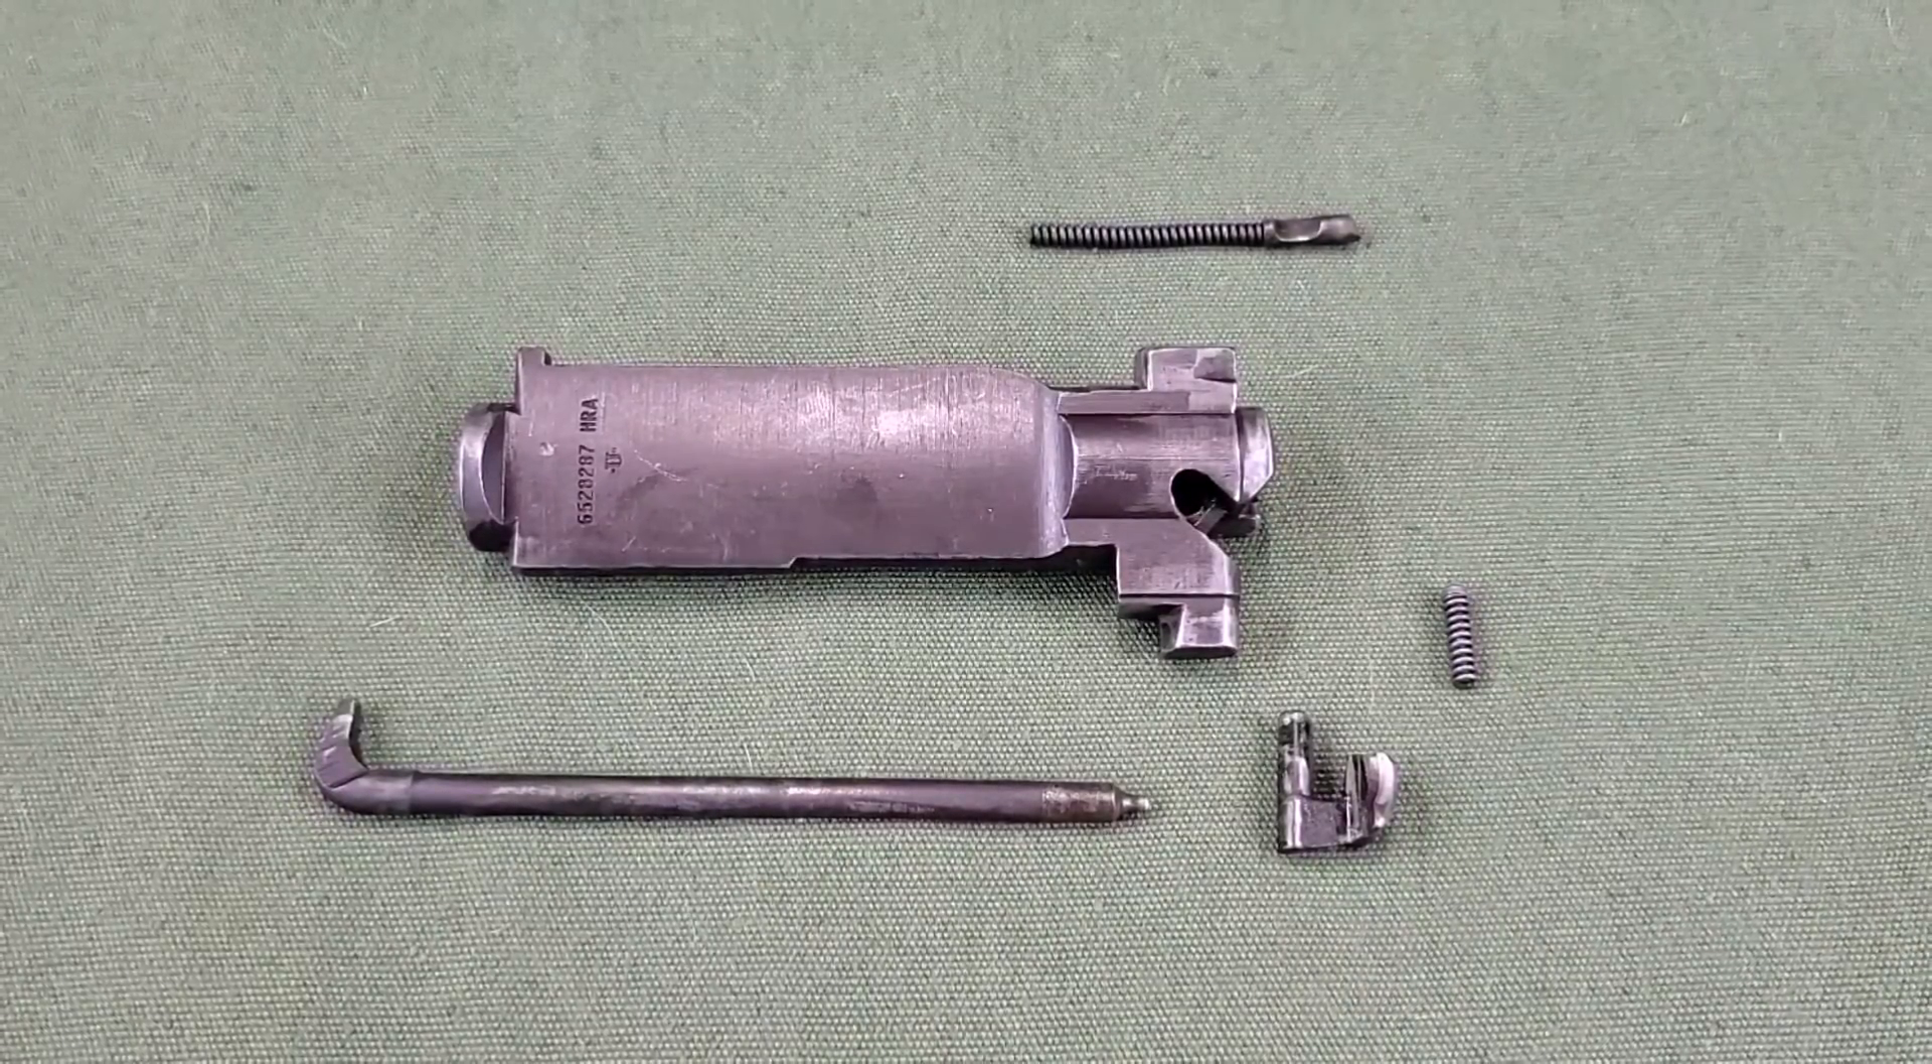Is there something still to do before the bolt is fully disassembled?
No.